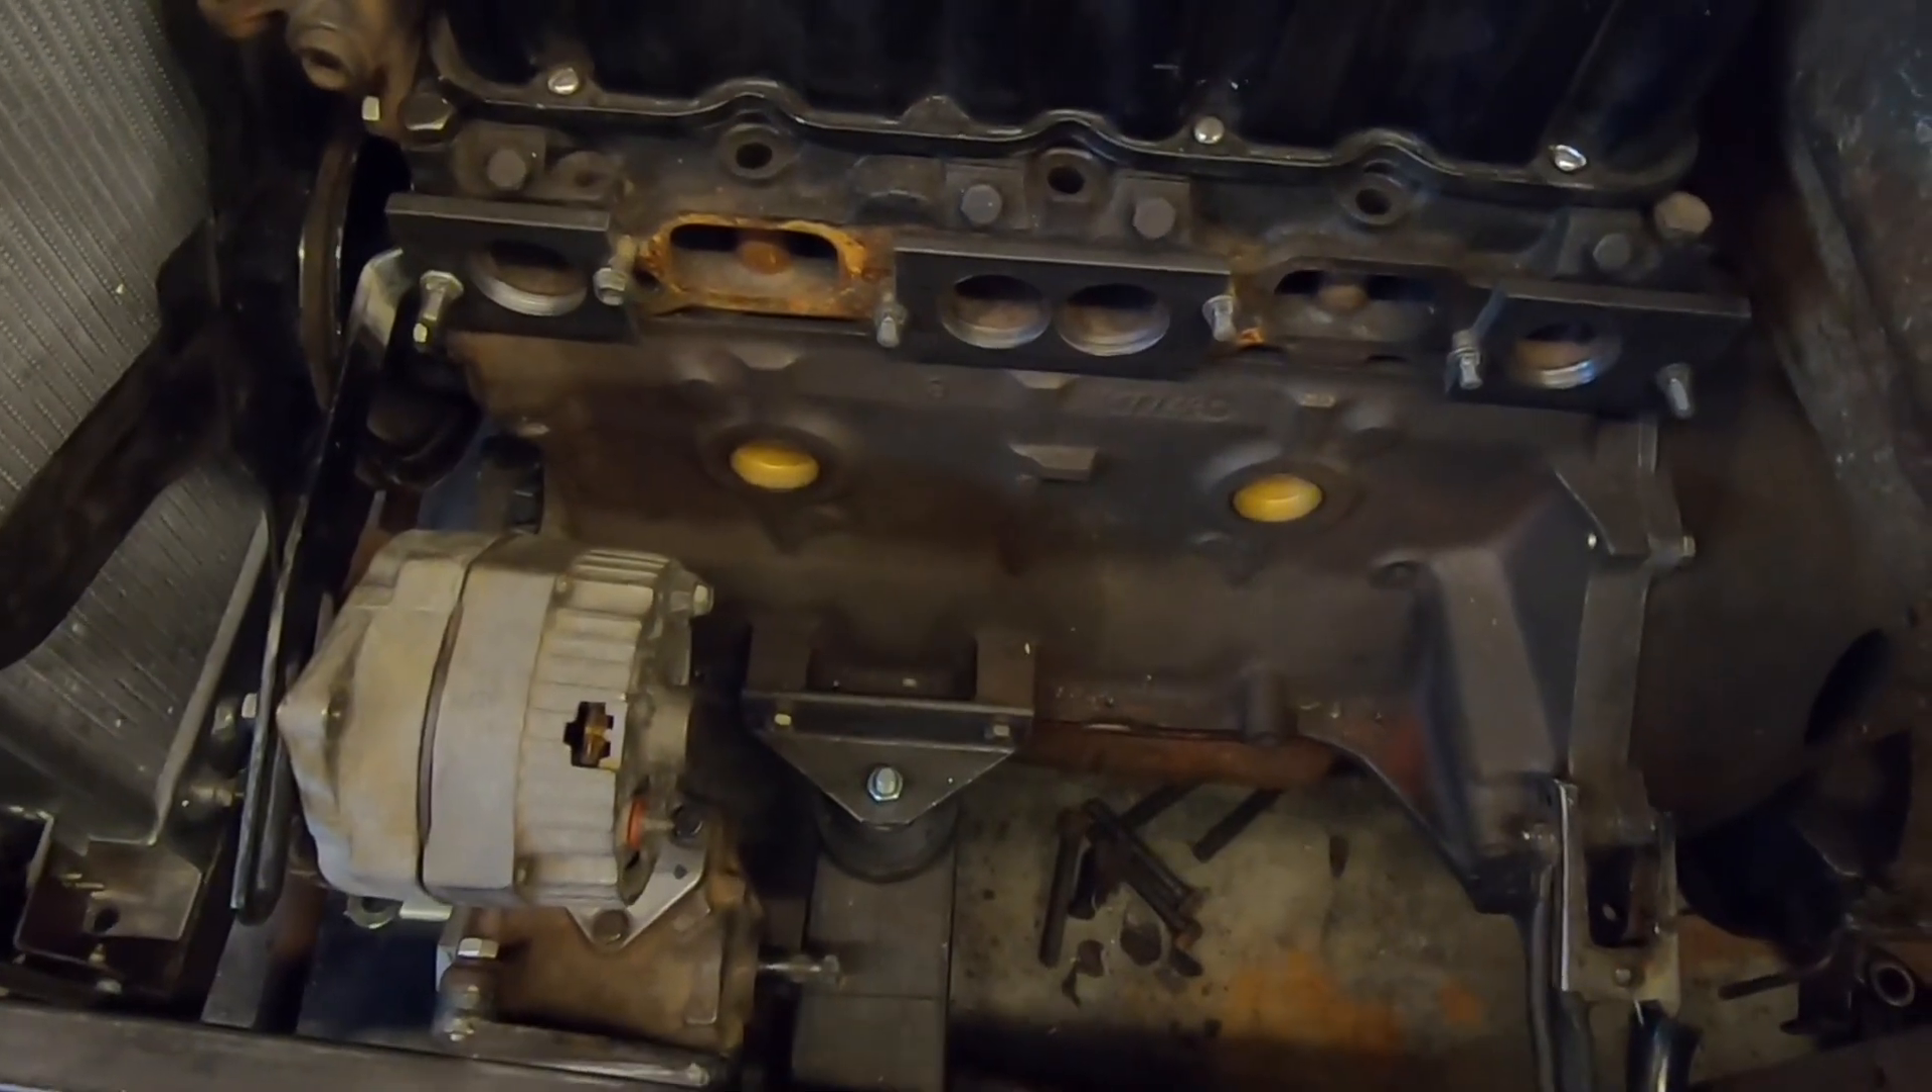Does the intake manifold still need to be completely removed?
No.